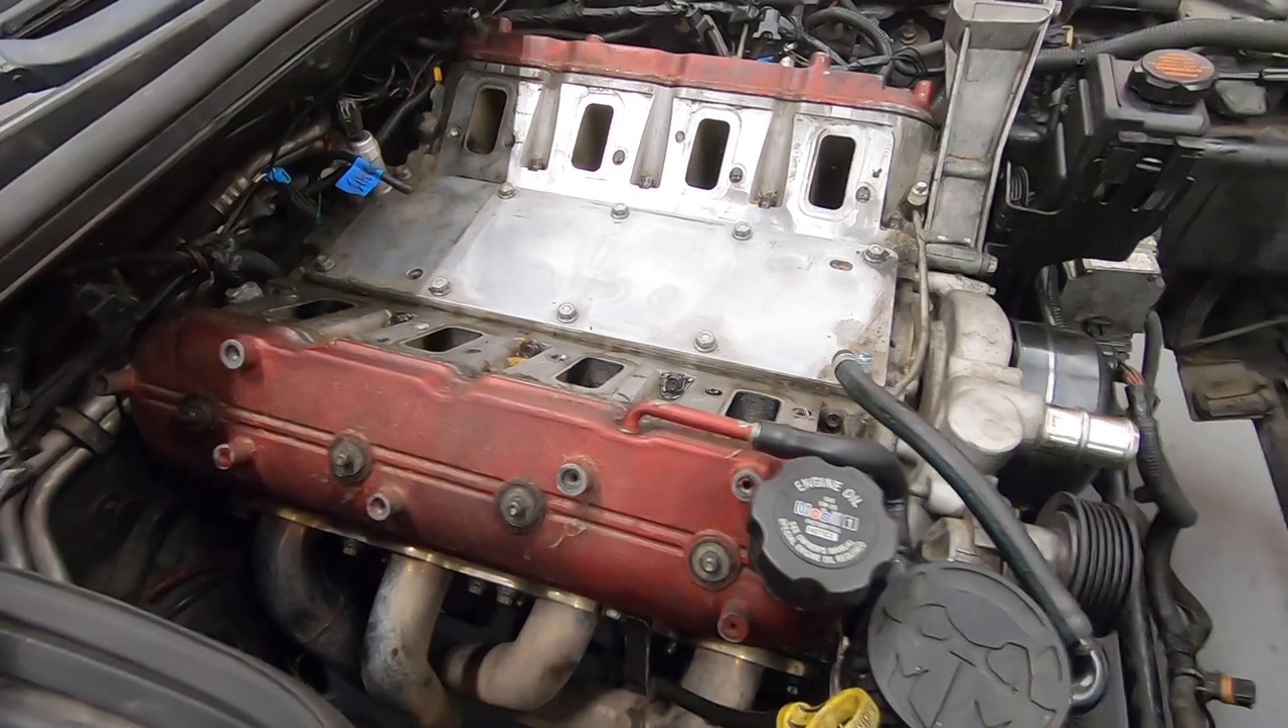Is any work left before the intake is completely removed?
No.